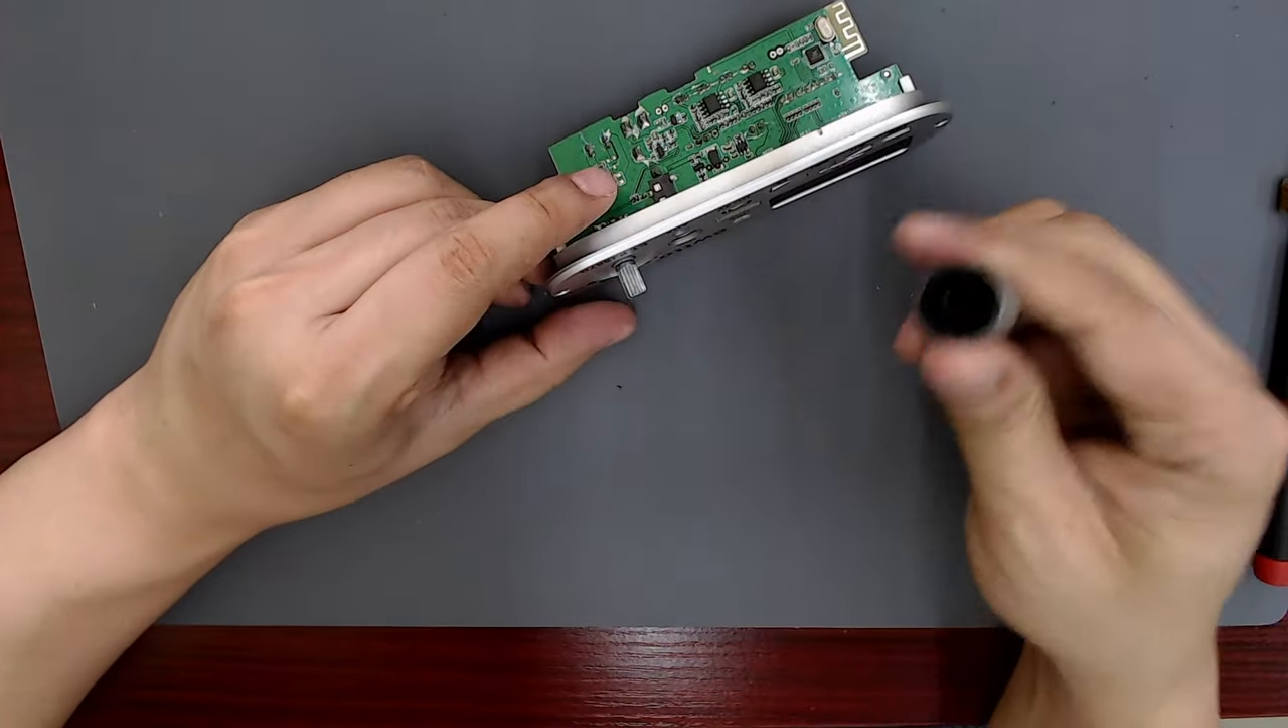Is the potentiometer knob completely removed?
Yes.